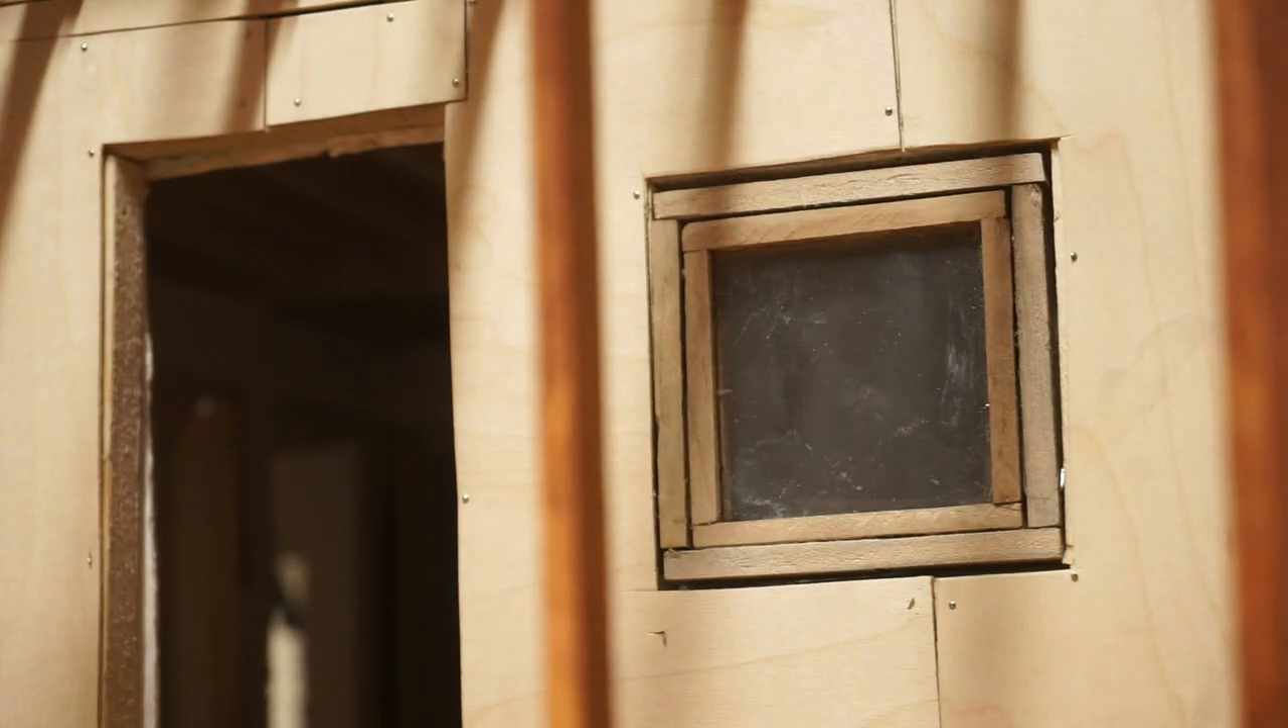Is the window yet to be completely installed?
No.